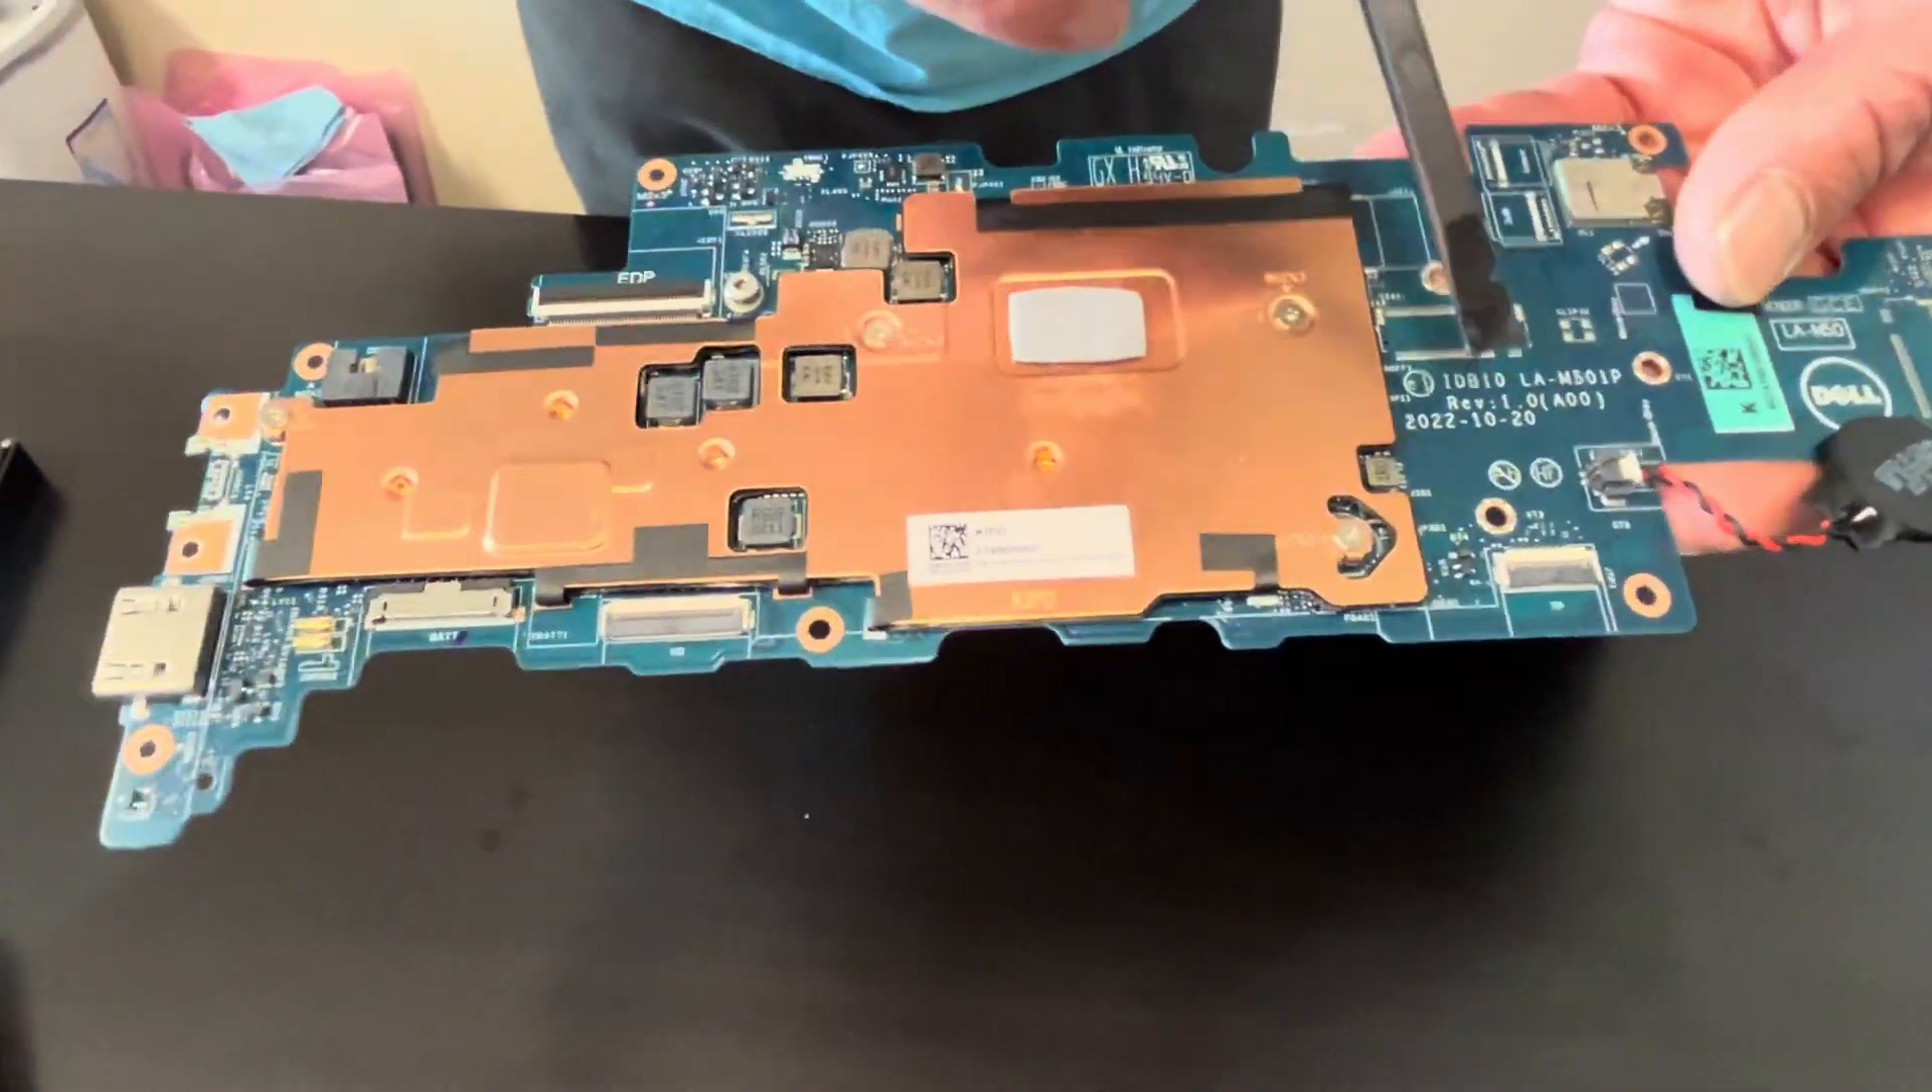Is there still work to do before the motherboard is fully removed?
No.